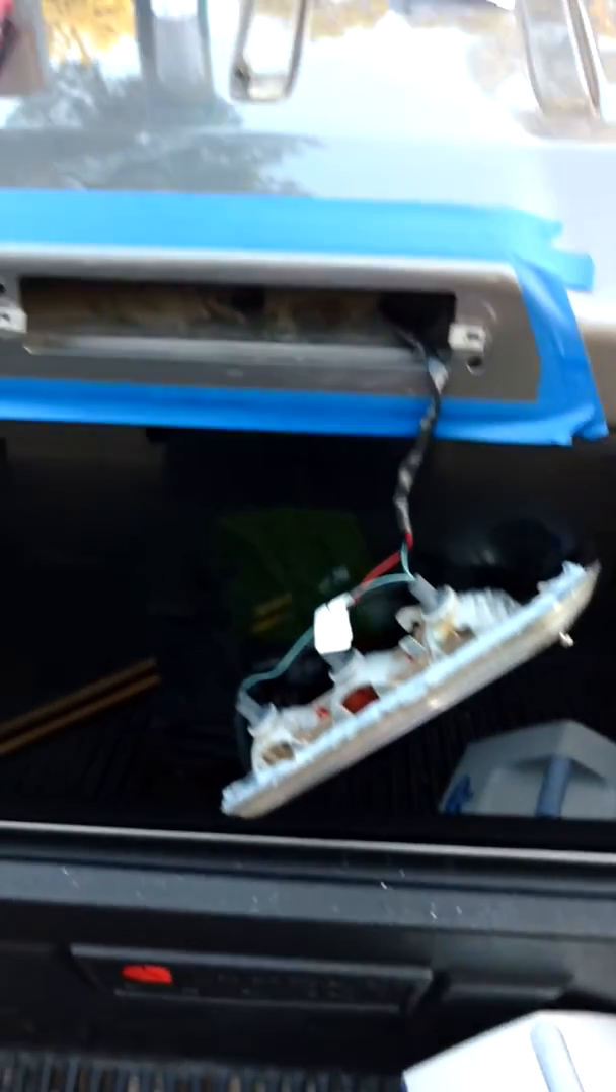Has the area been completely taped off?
Yes.